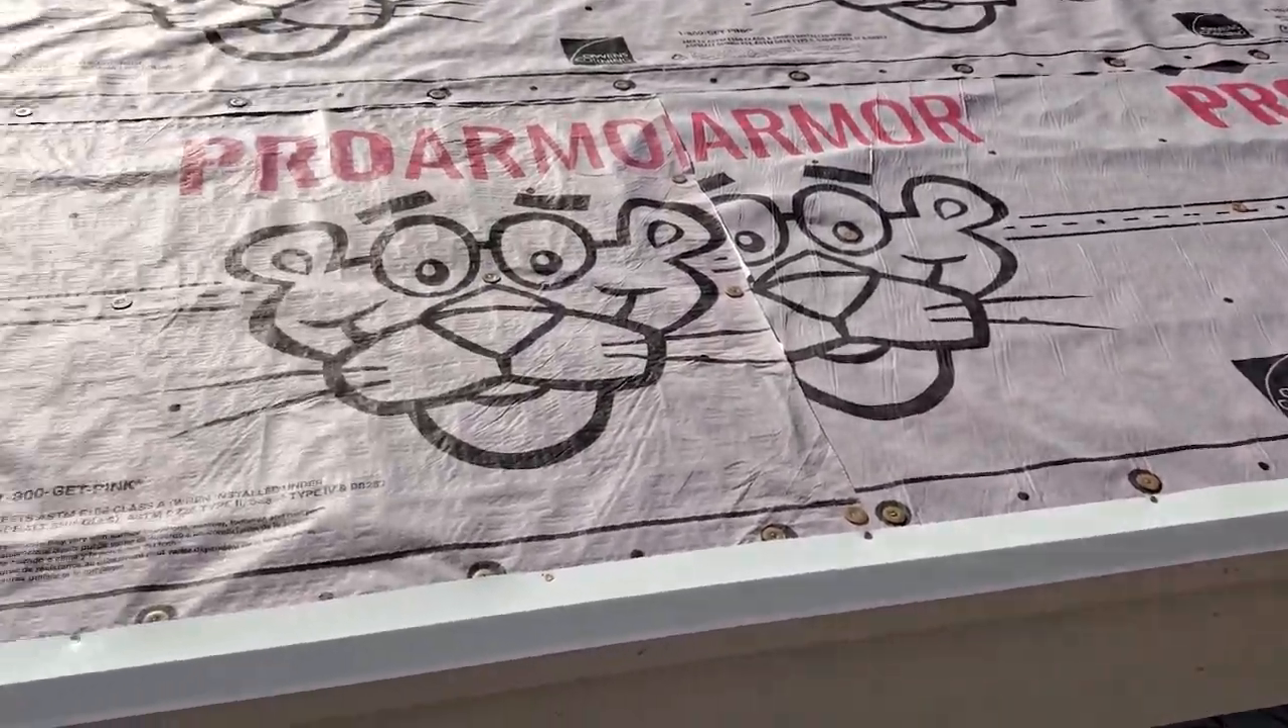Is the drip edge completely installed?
Yes.